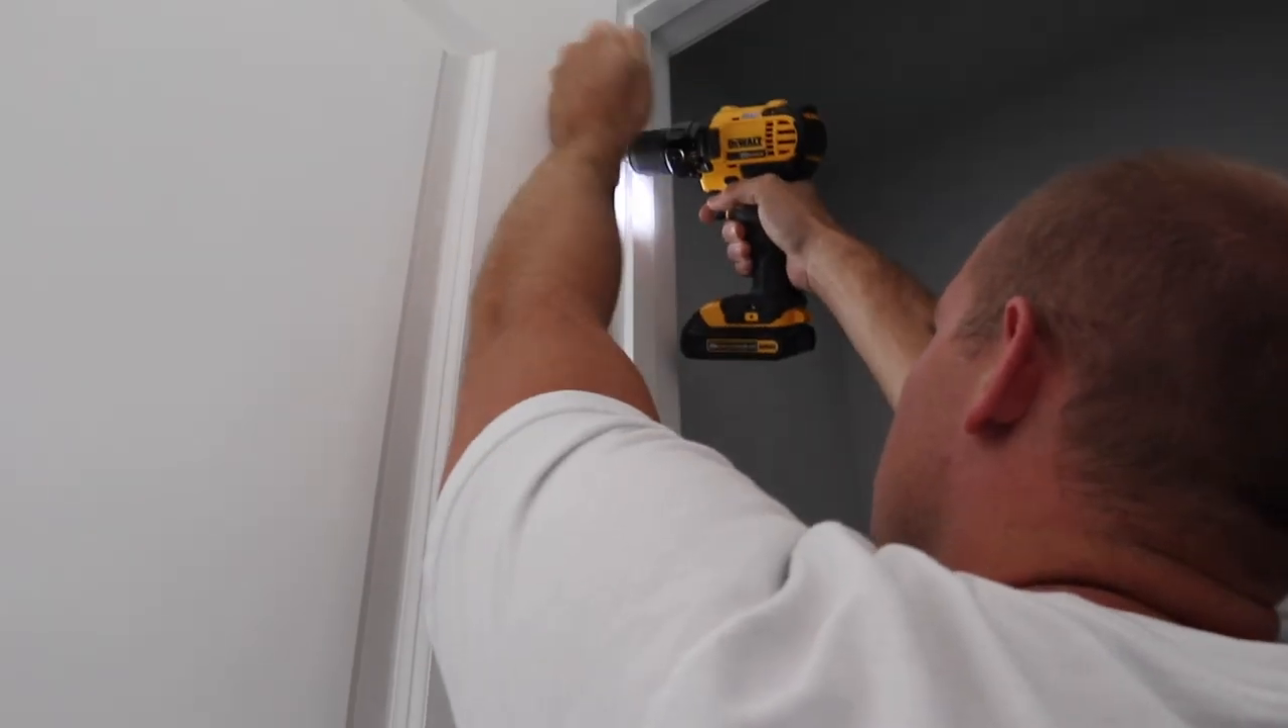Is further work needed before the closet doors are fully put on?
Yes.